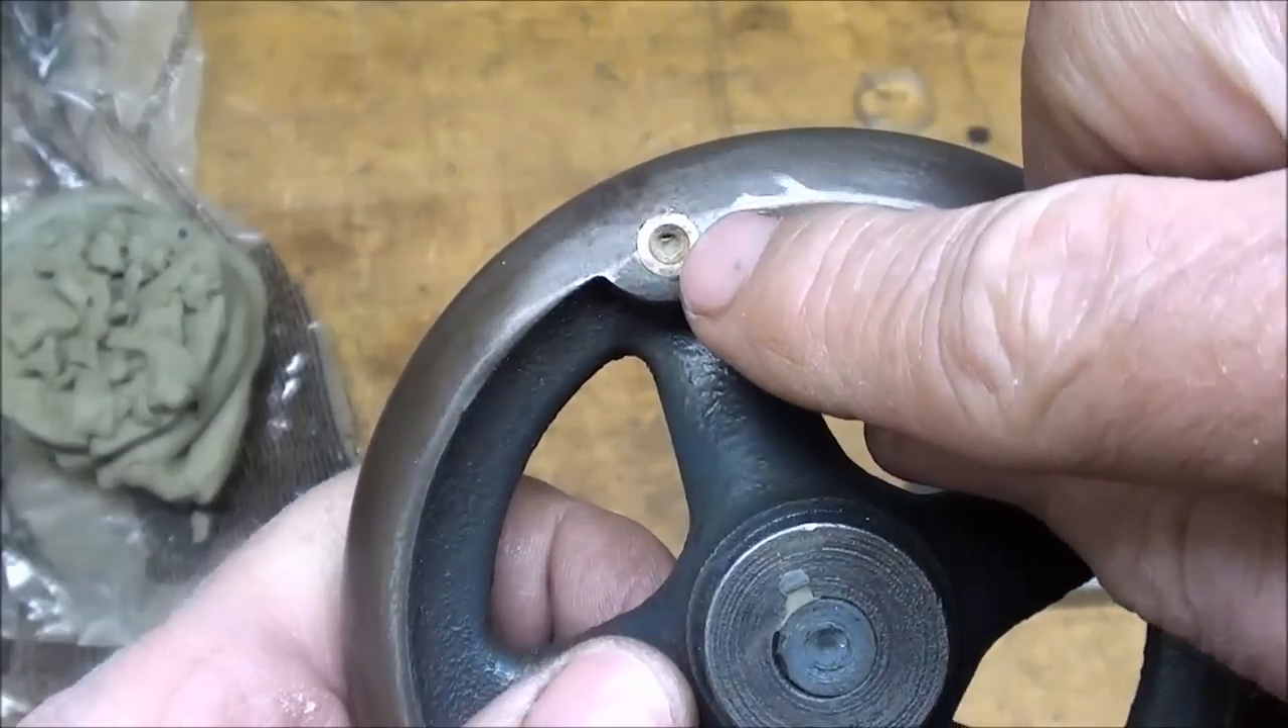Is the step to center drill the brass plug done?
Yes.